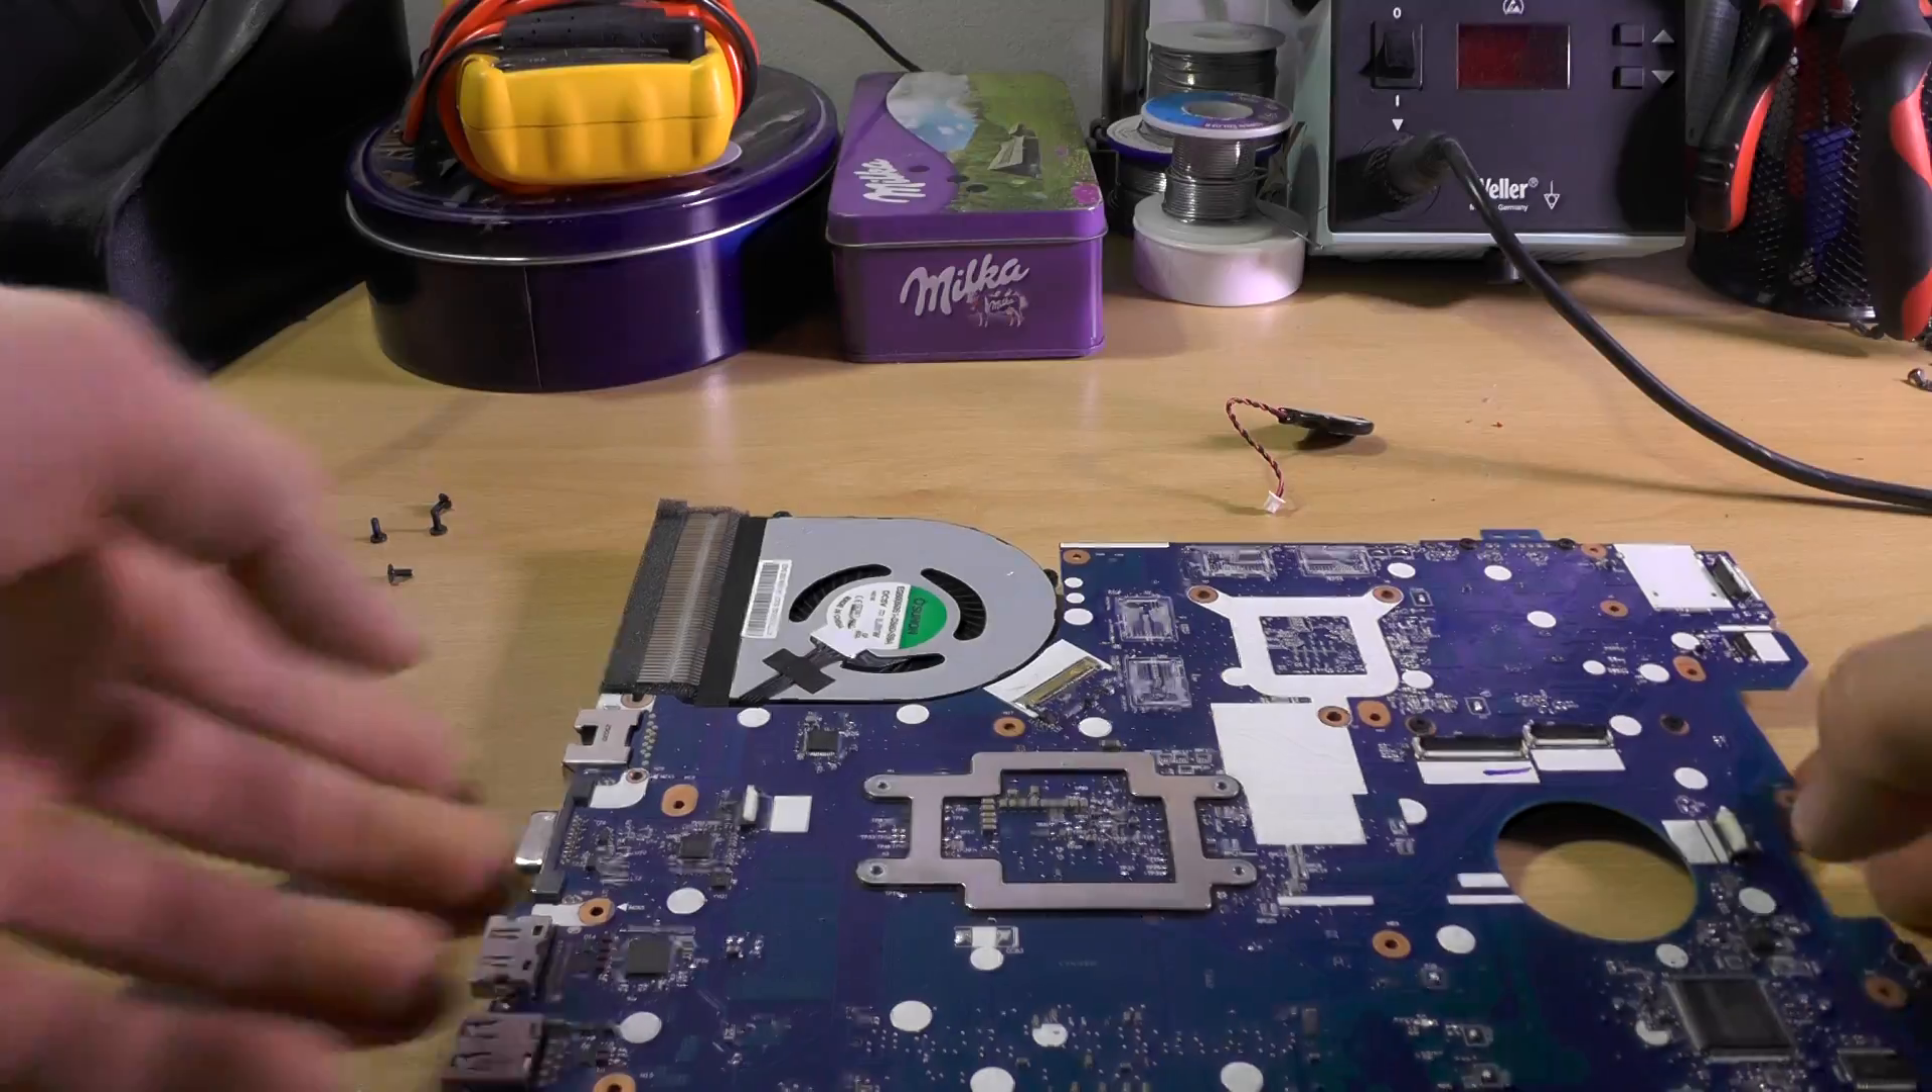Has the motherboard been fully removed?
Yes.